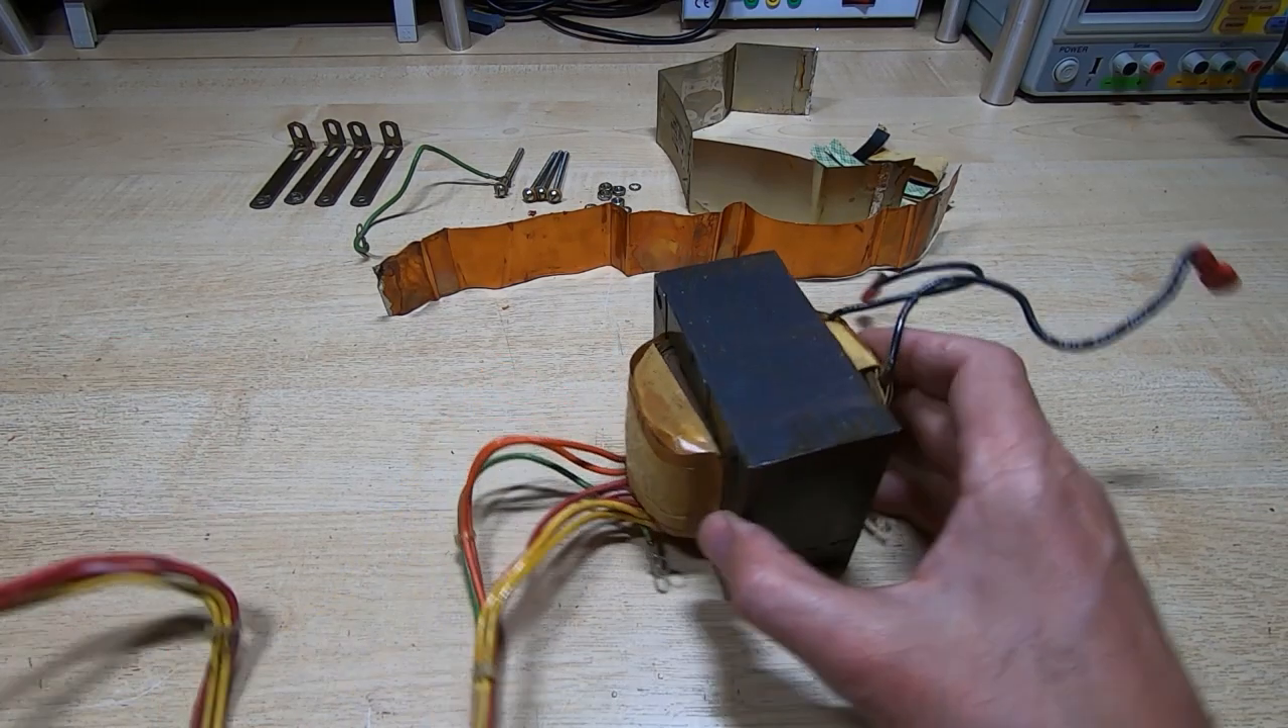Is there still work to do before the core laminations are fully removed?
Yes.